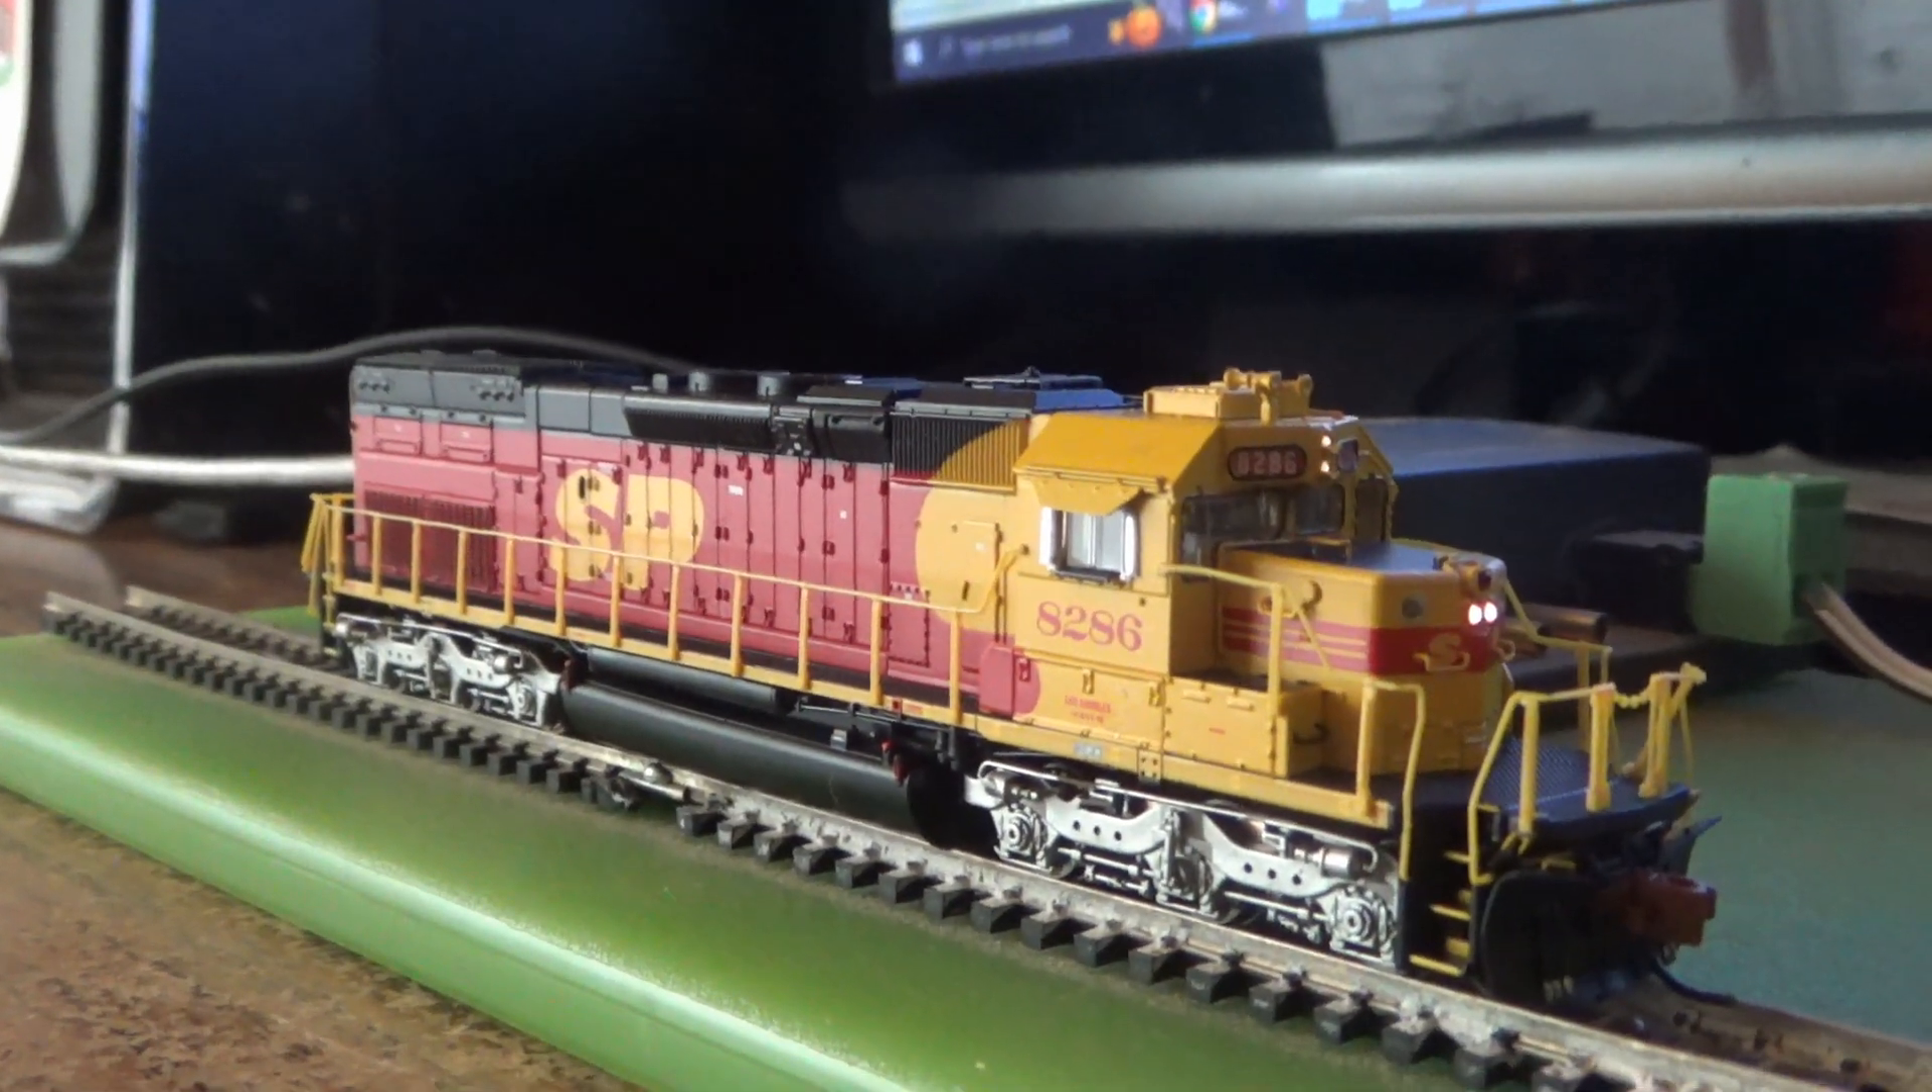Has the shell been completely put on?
Yes.